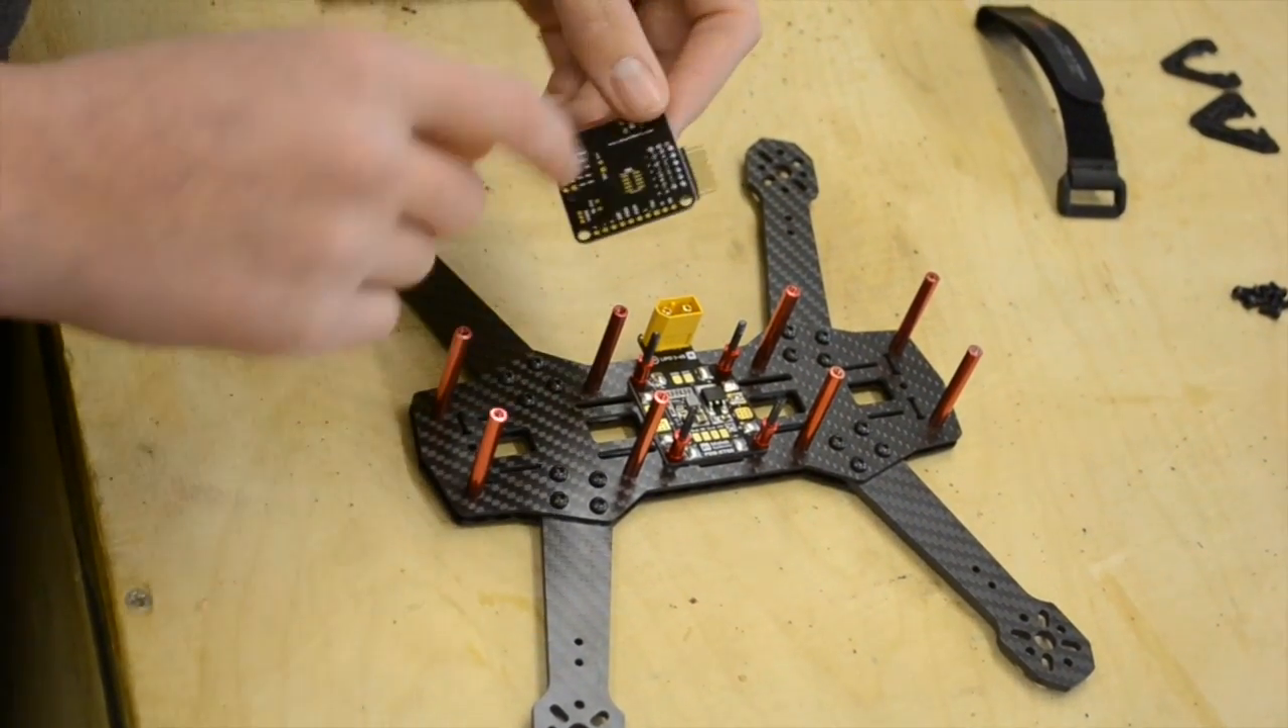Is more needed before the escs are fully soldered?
Yes.